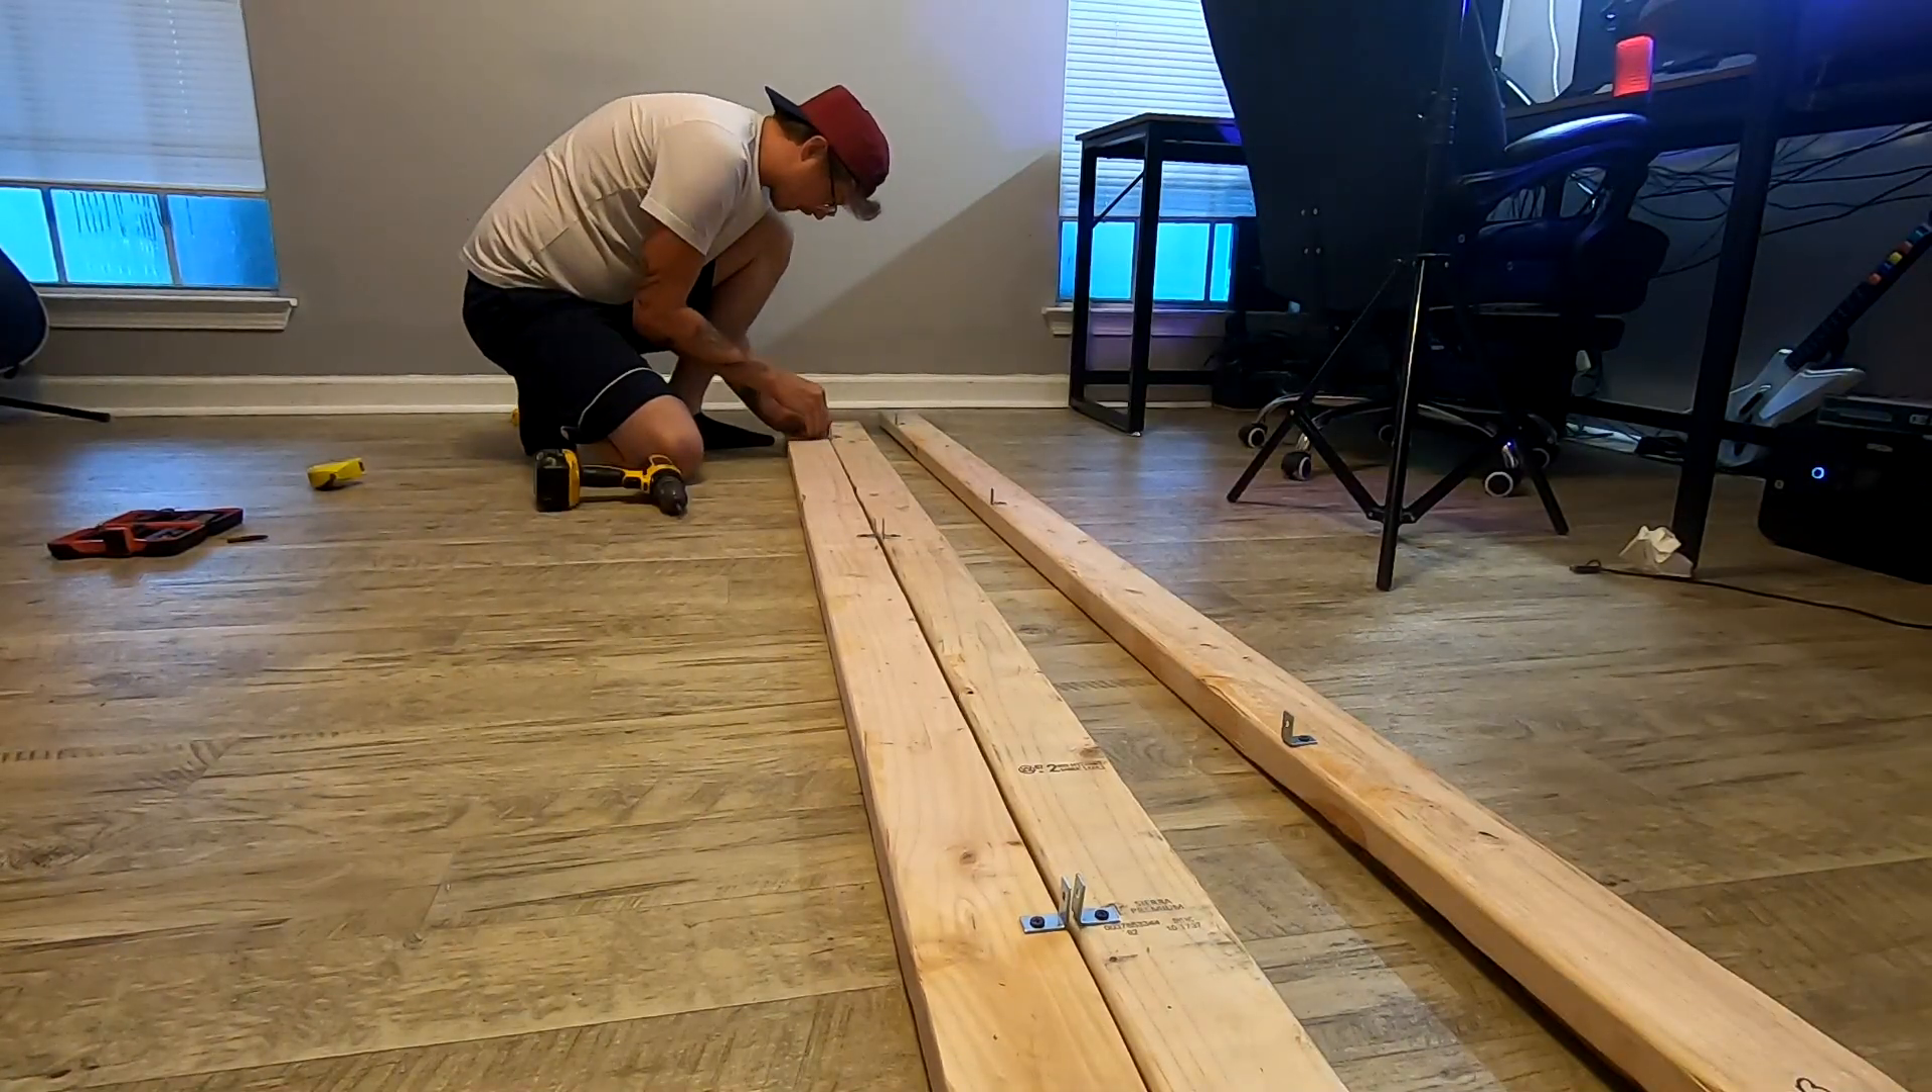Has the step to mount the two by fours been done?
No.